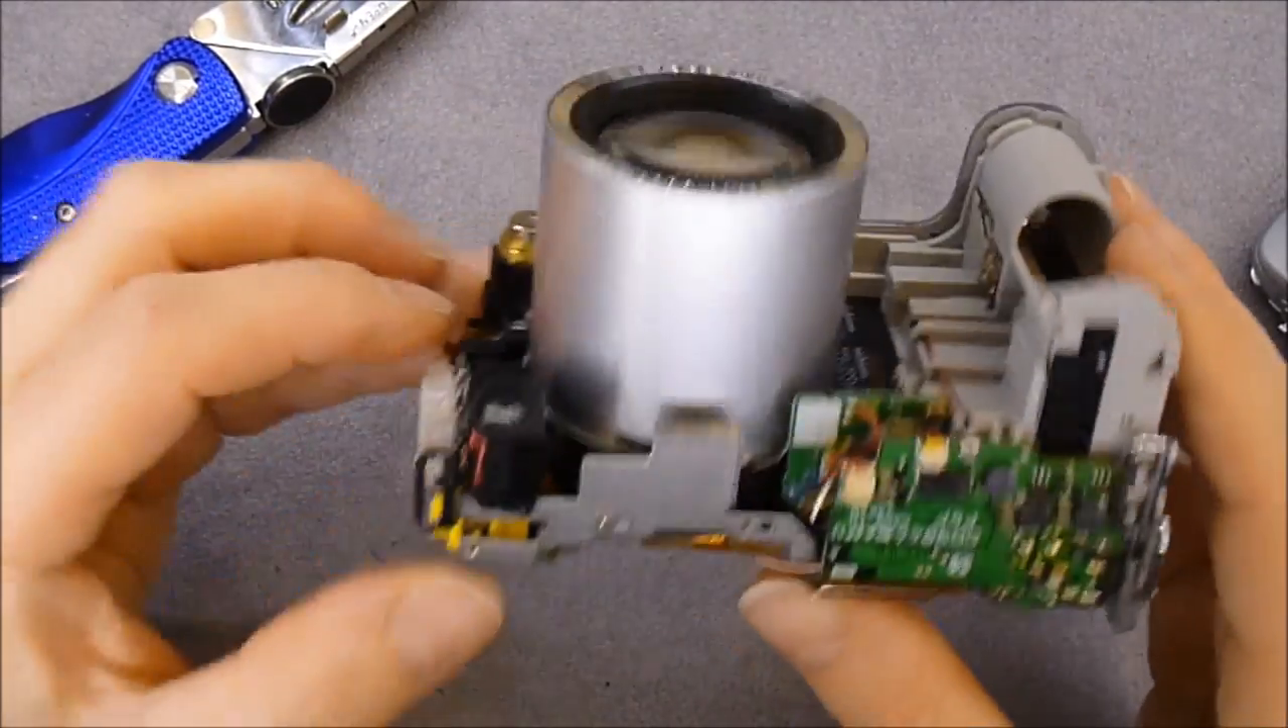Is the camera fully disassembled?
No.